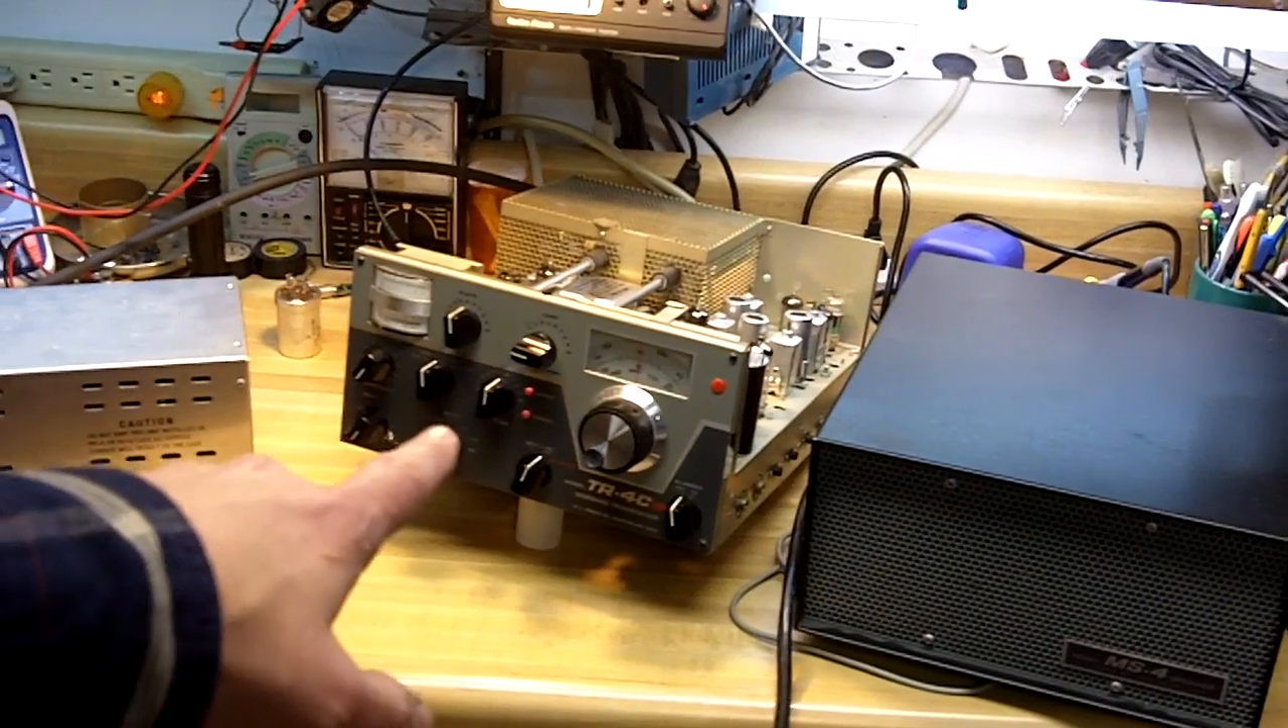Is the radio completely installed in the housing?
No.